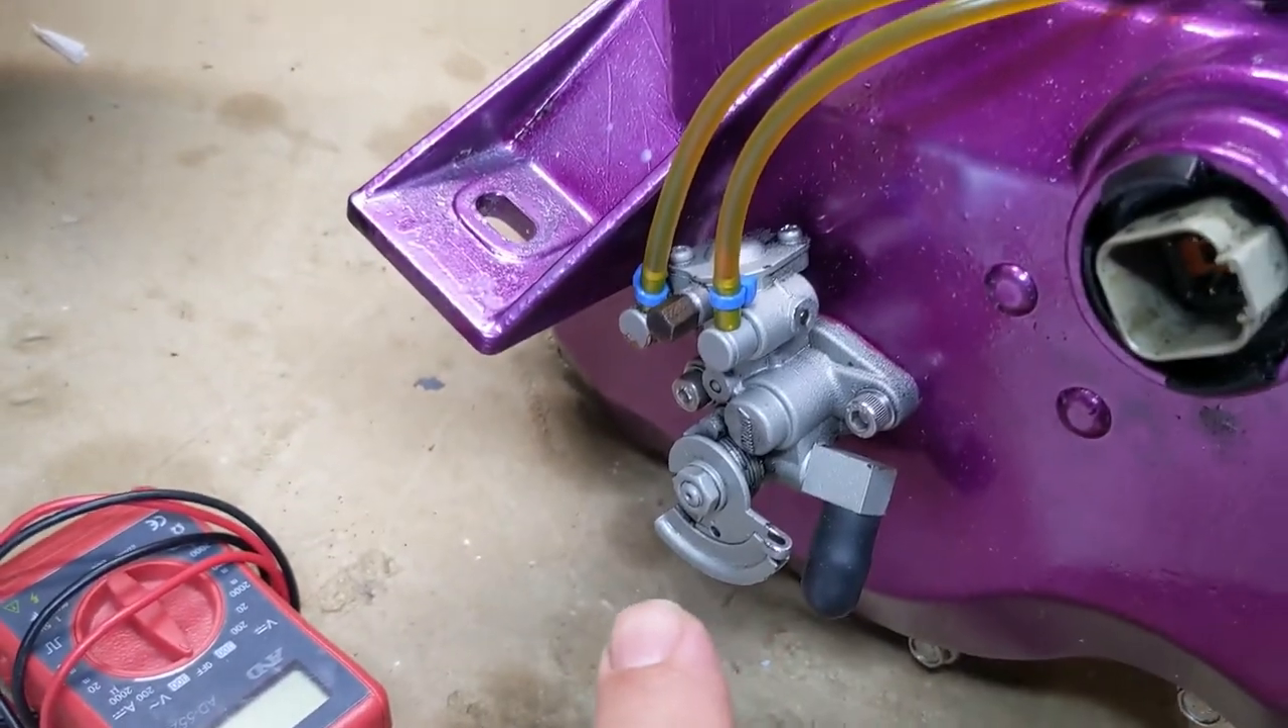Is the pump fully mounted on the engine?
Yes.